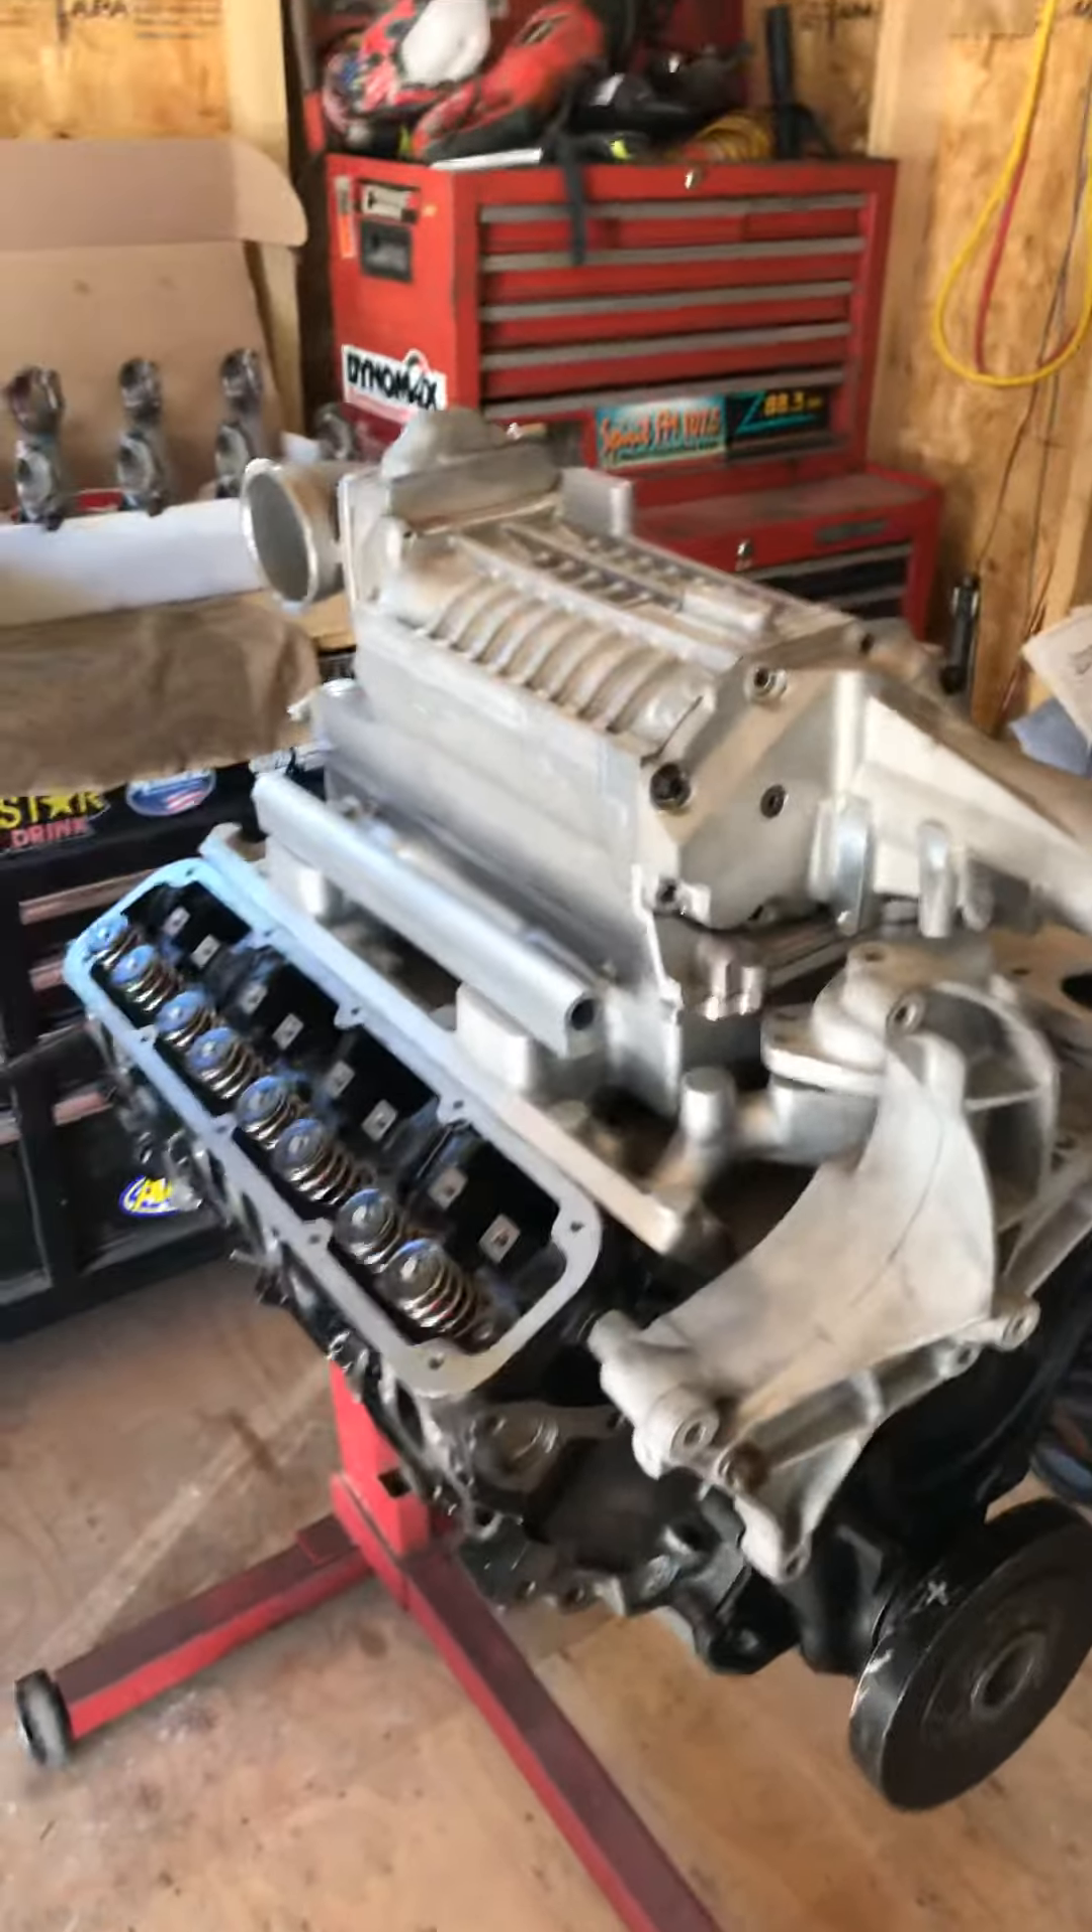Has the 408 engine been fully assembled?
No.